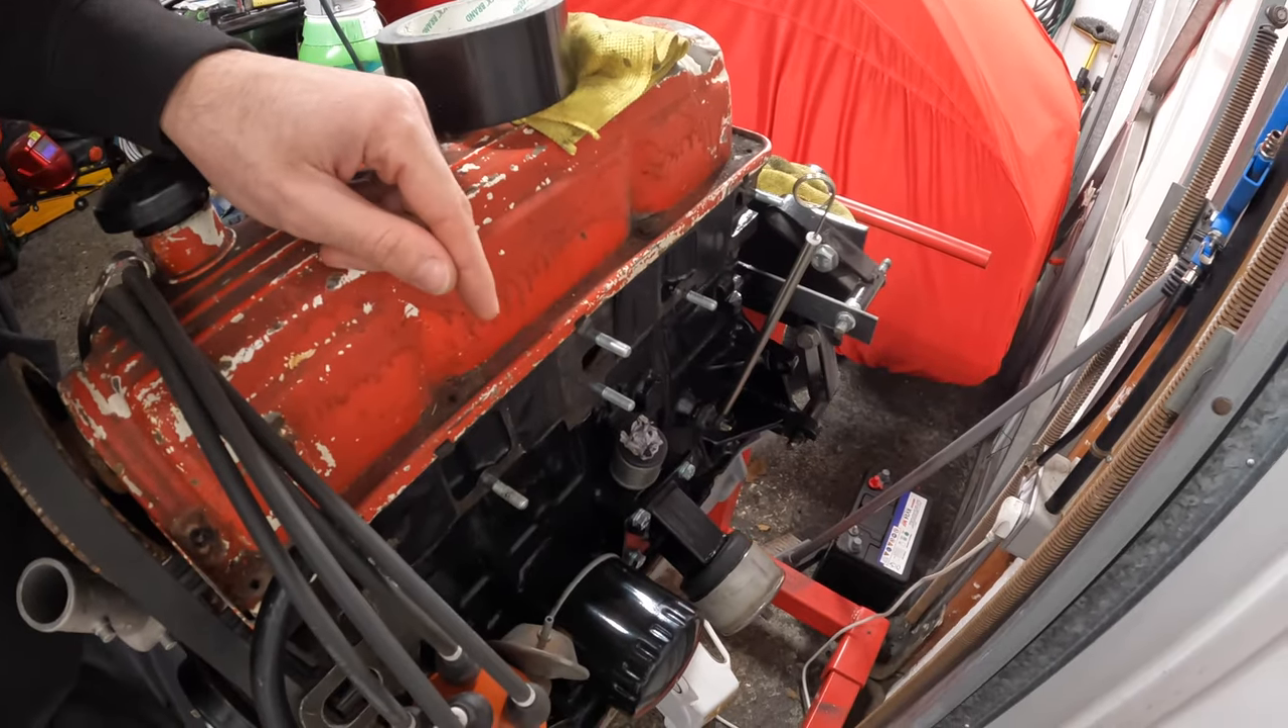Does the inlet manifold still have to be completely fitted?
Yes.